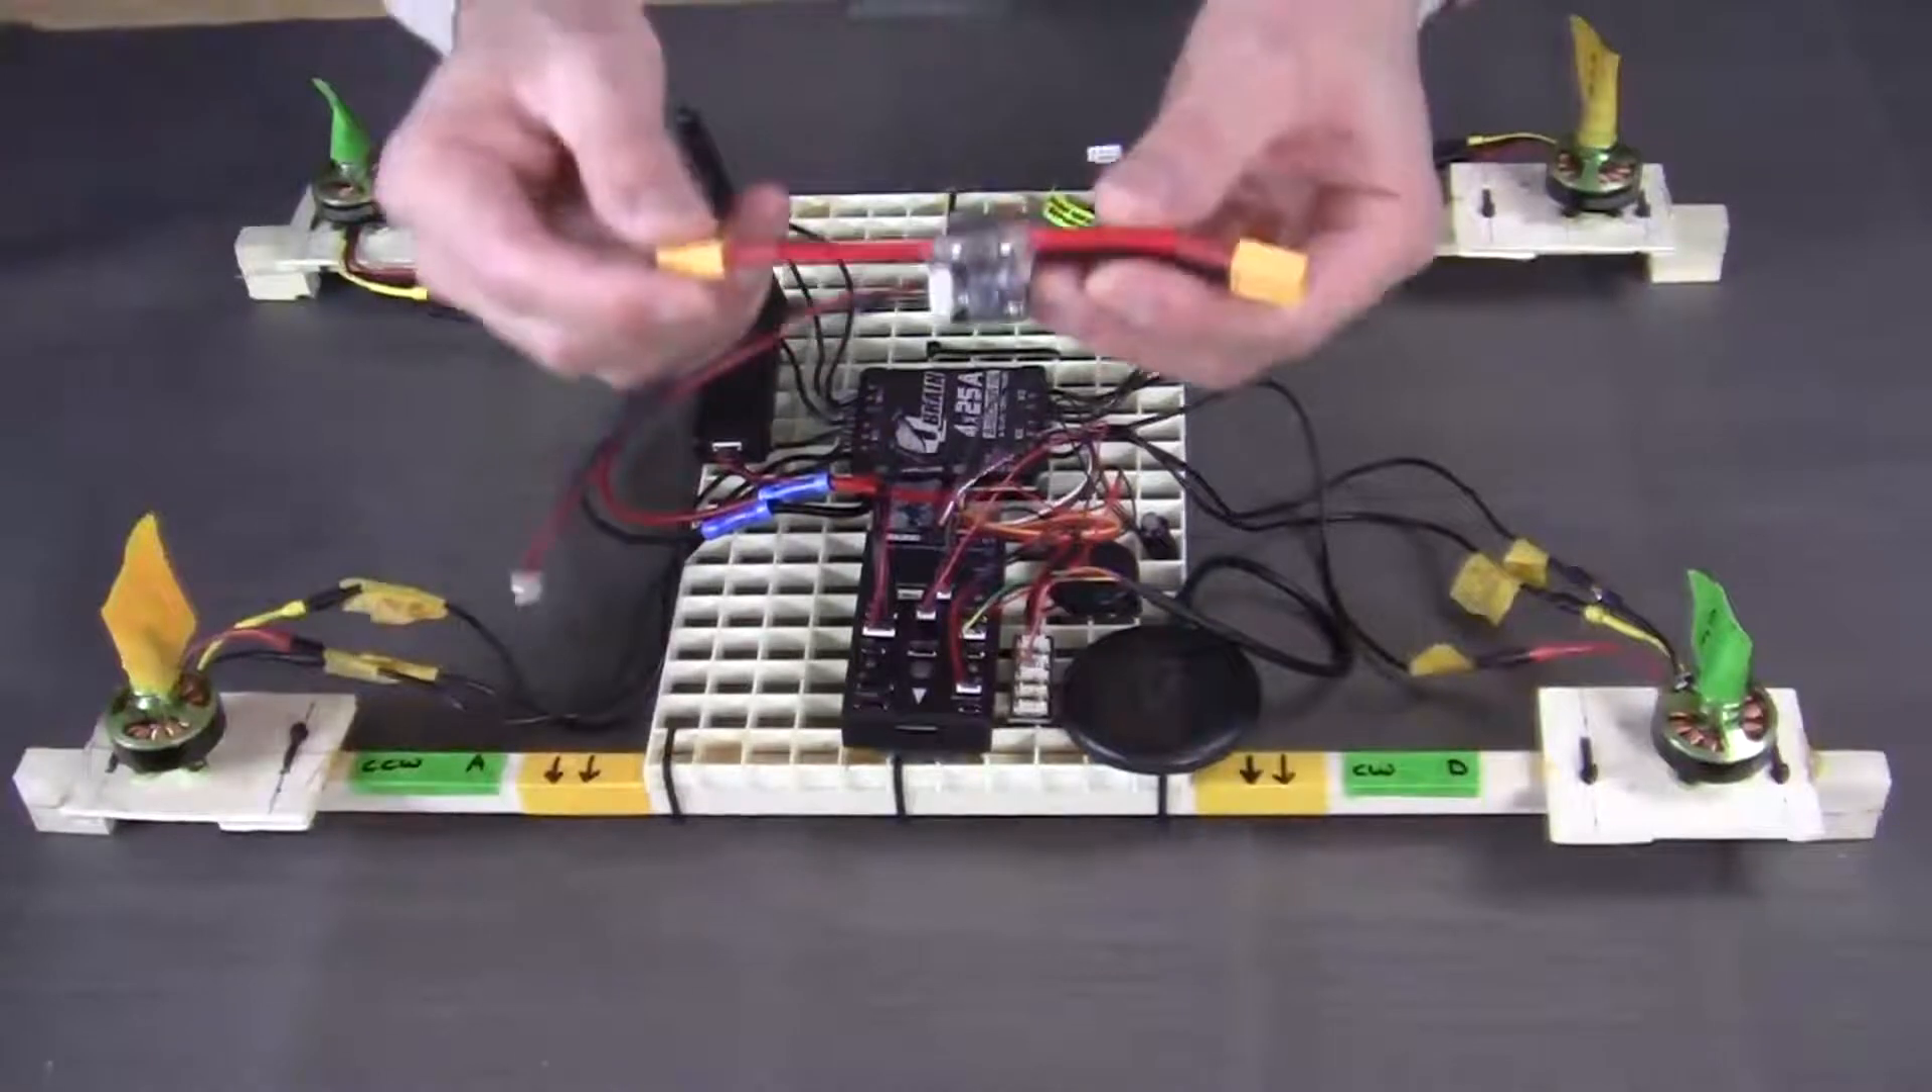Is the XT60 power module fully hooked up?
No.